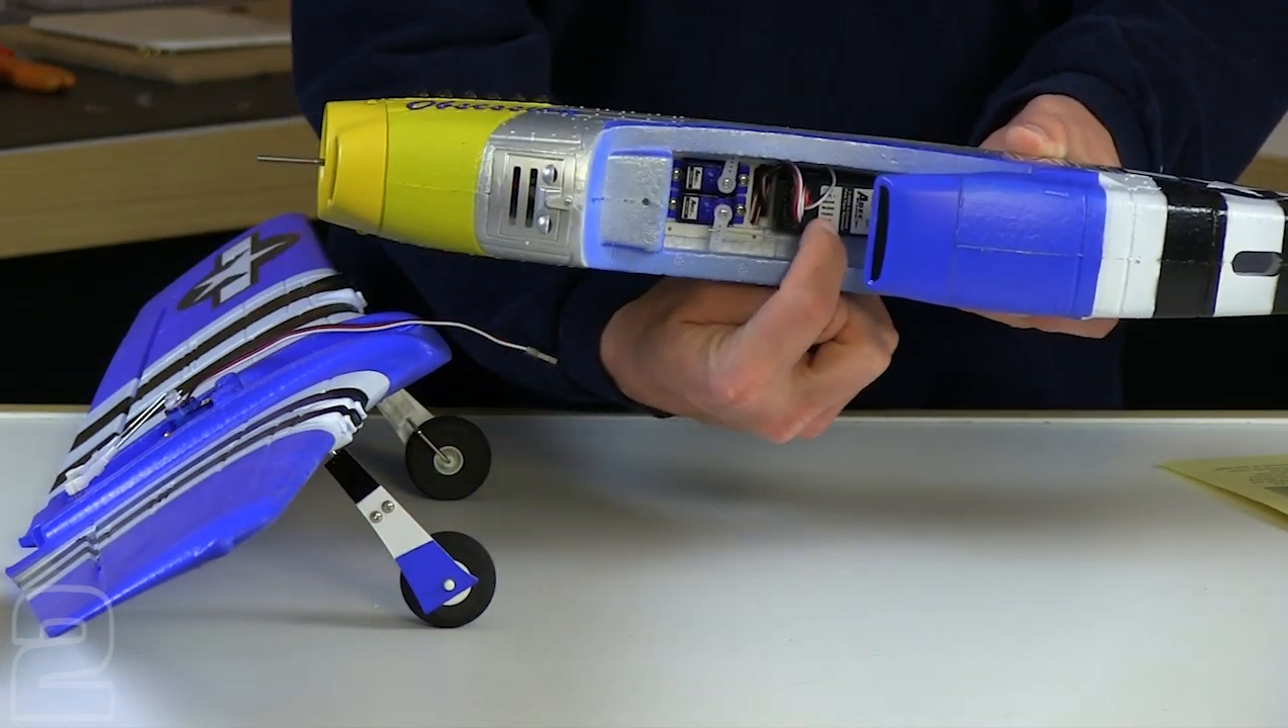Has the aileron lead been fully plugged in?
No.